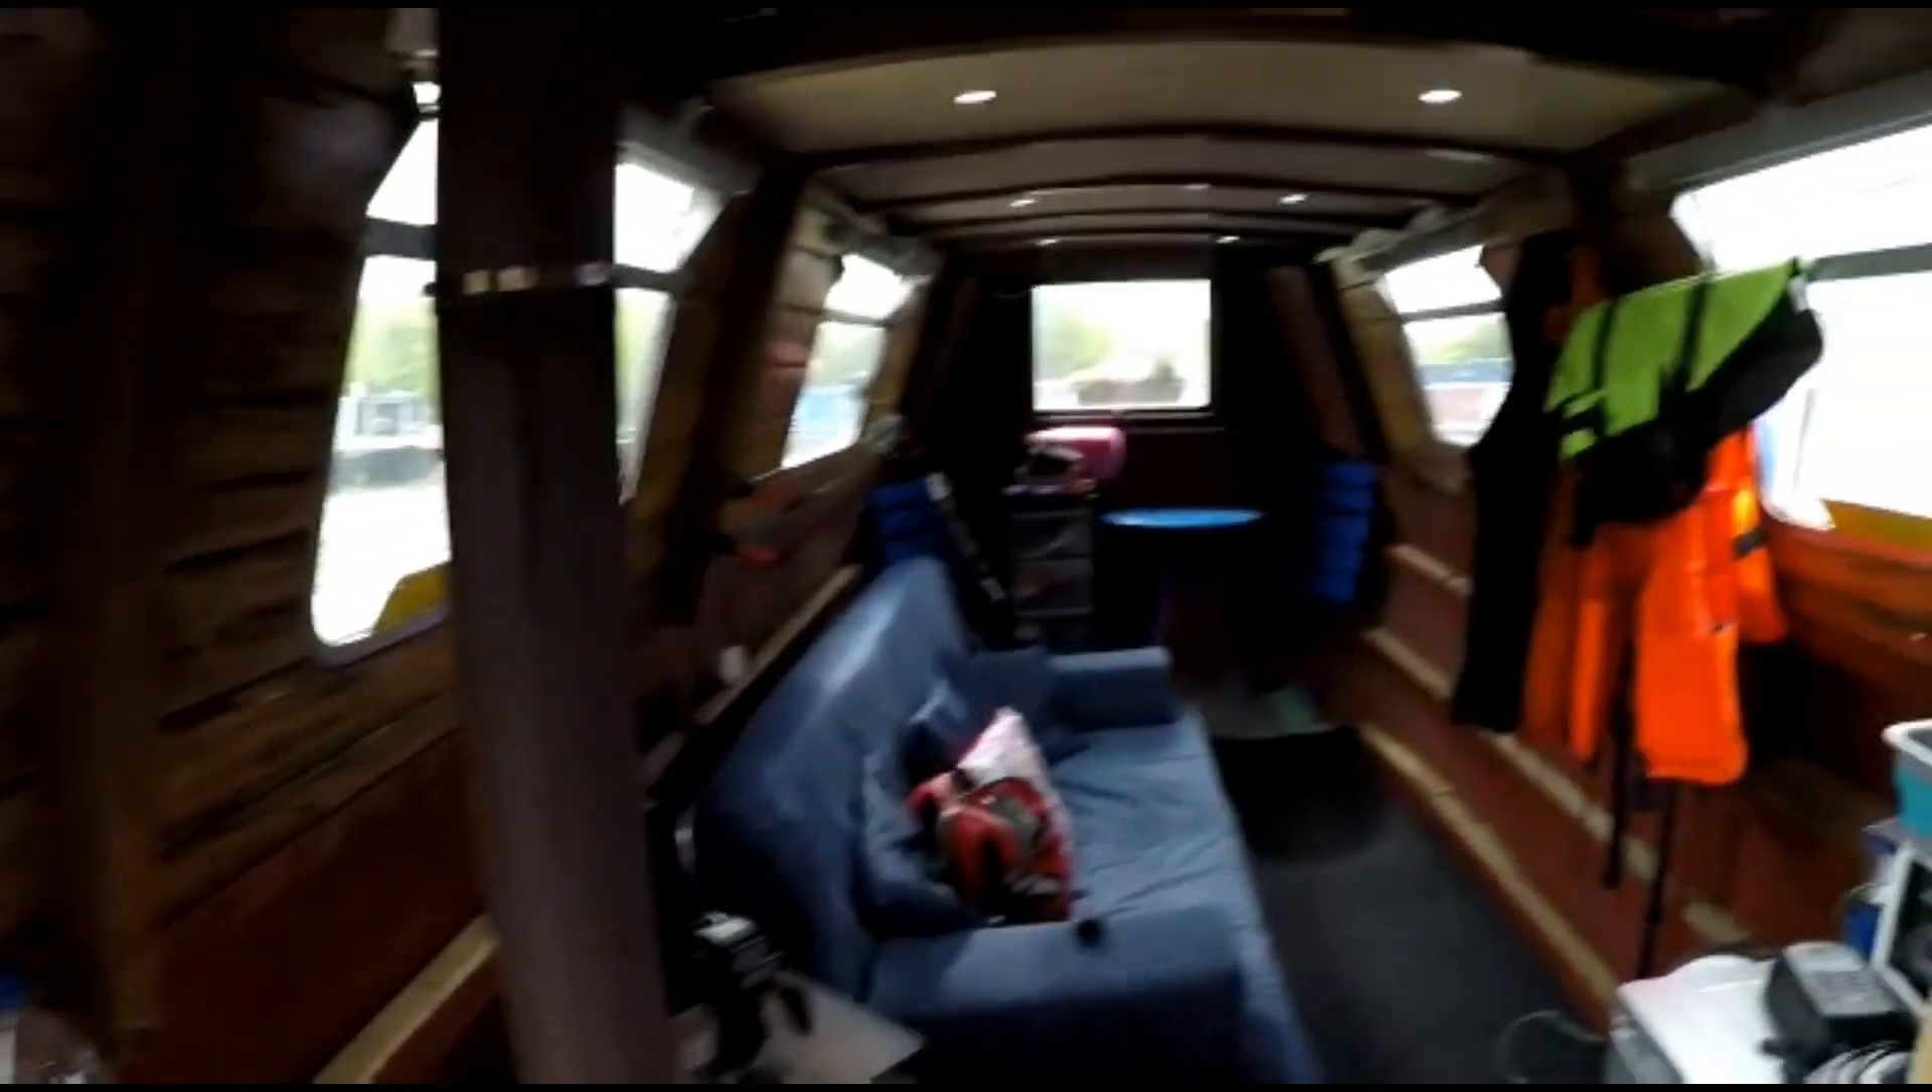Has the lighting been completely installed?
Yes.